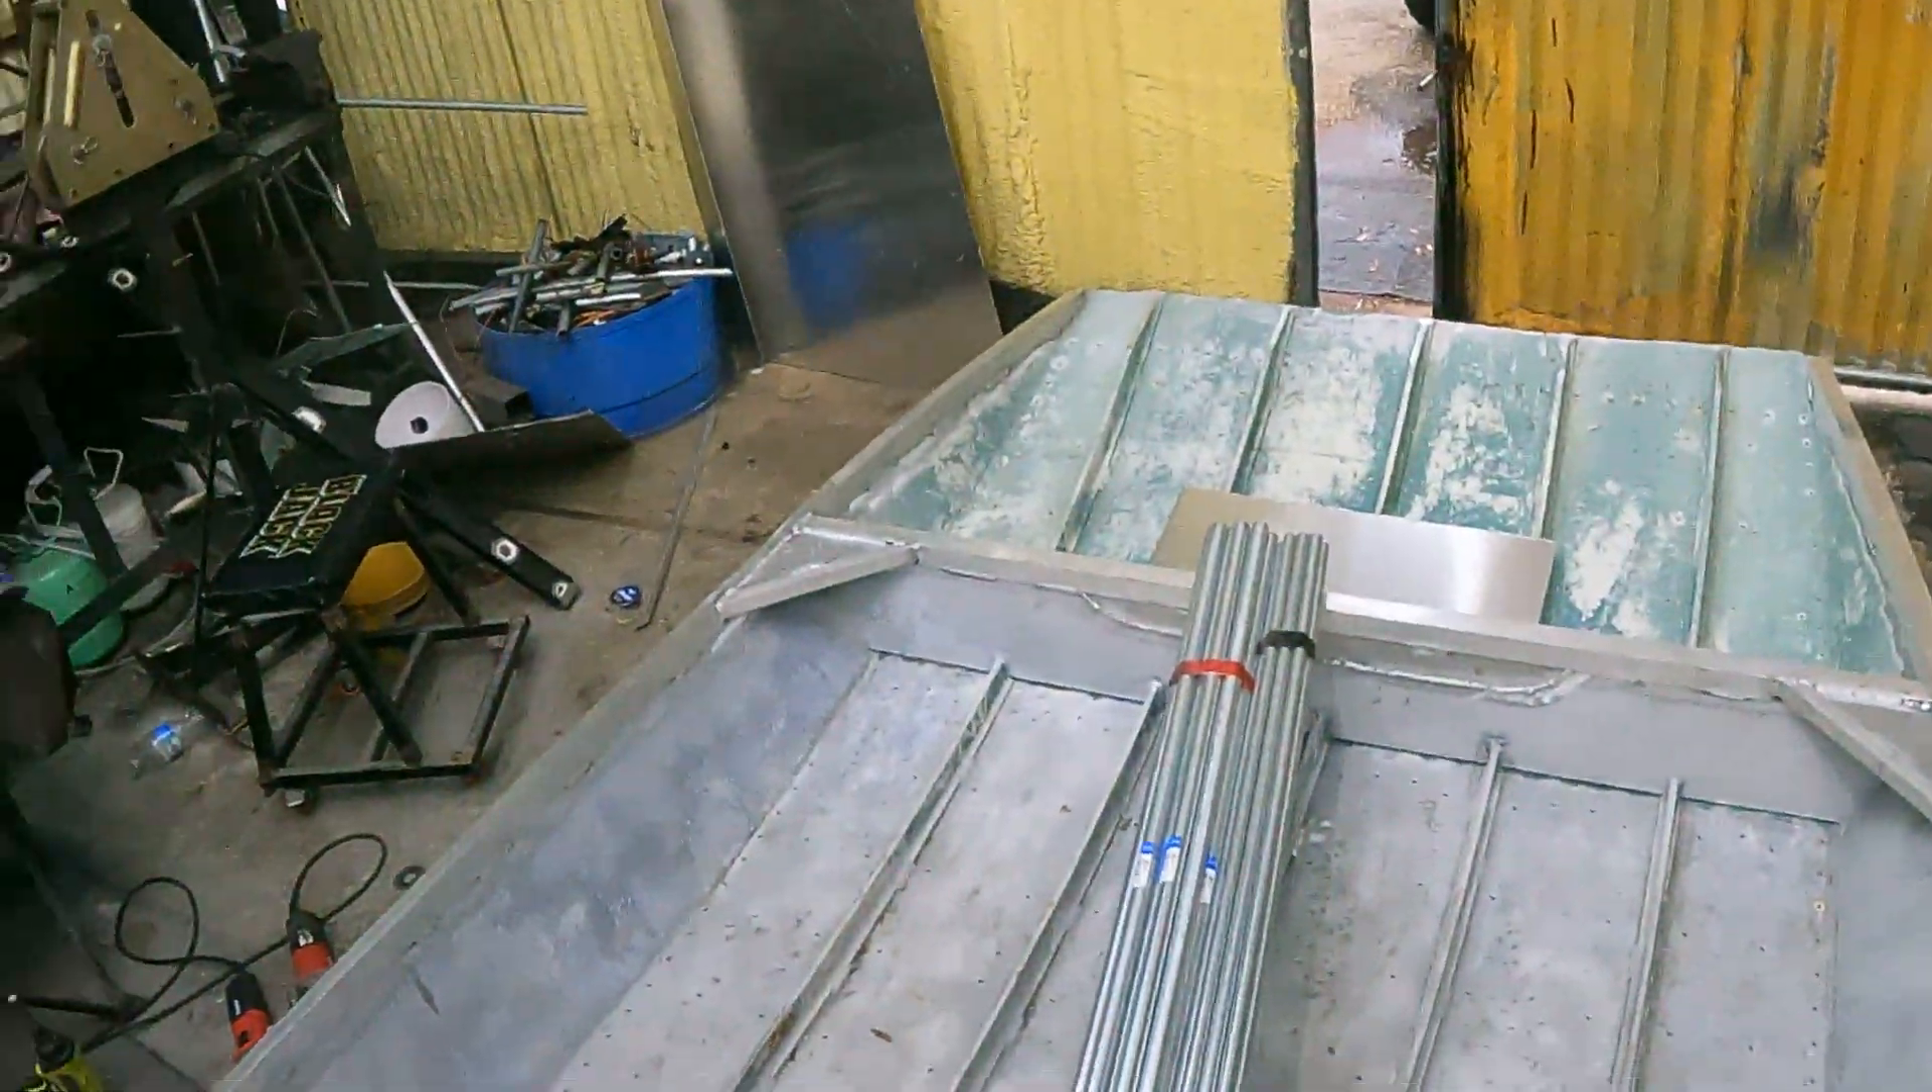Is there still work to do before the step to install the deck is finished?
Yes.